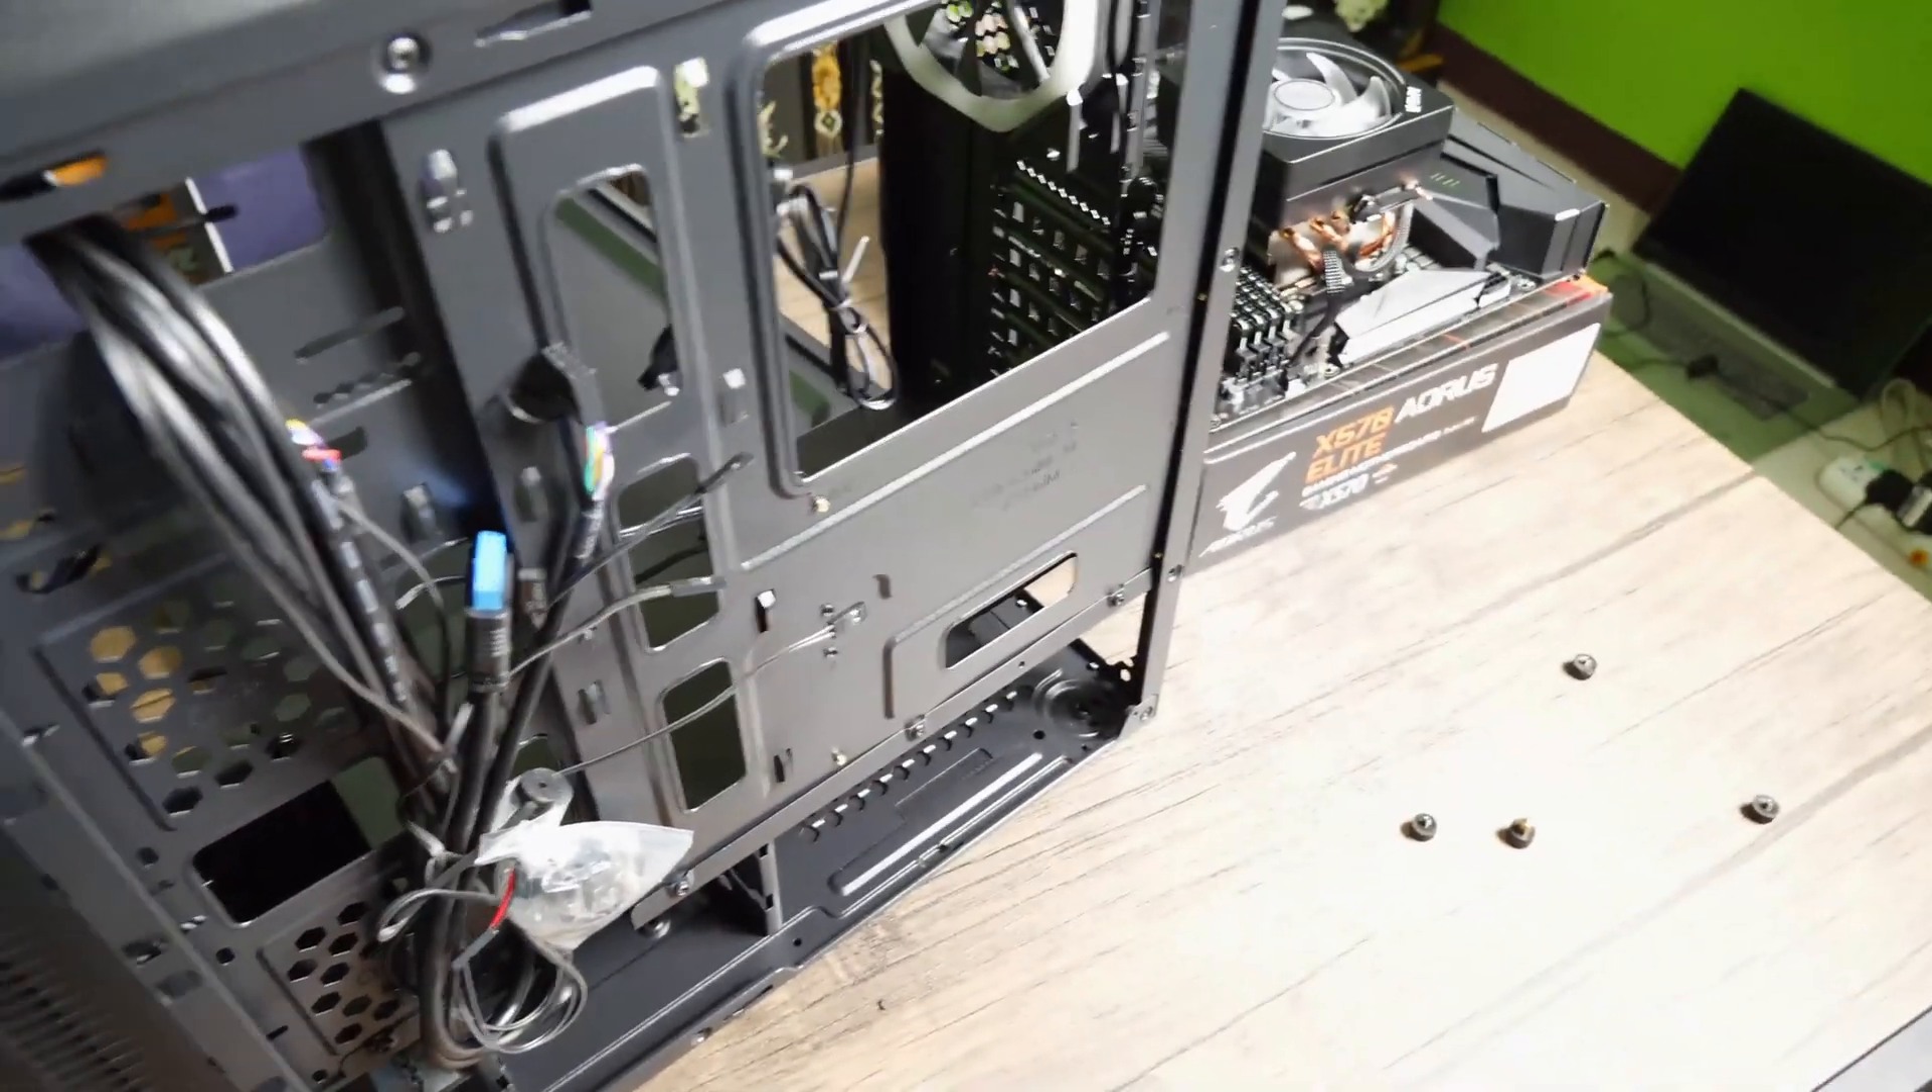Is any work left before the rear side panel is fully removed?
No.